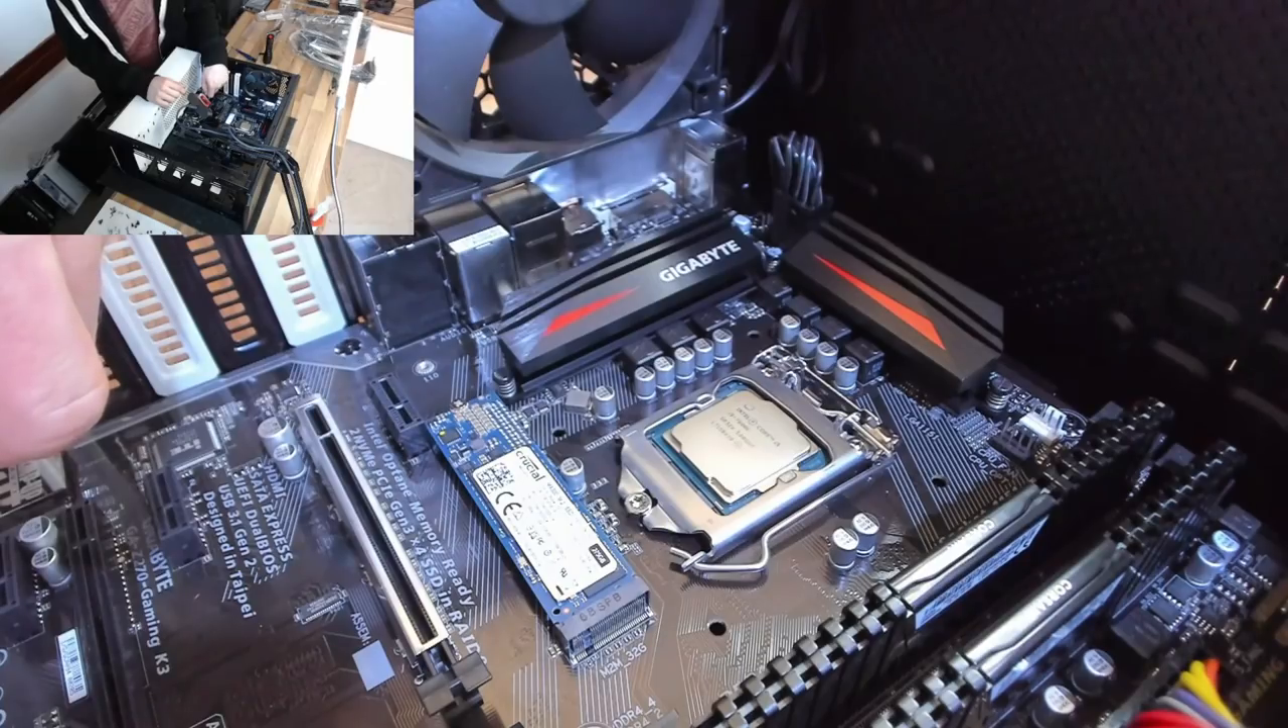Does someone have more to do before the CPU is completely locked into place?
No.